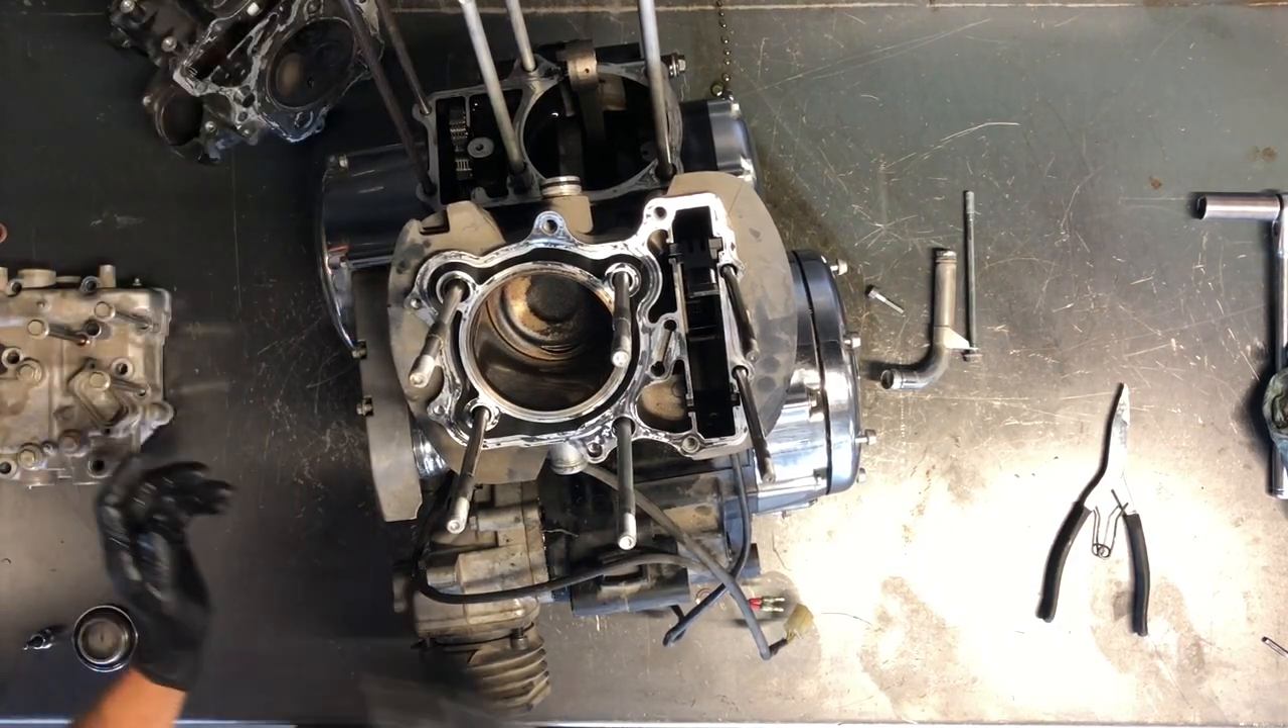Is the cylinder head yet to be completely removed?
No.